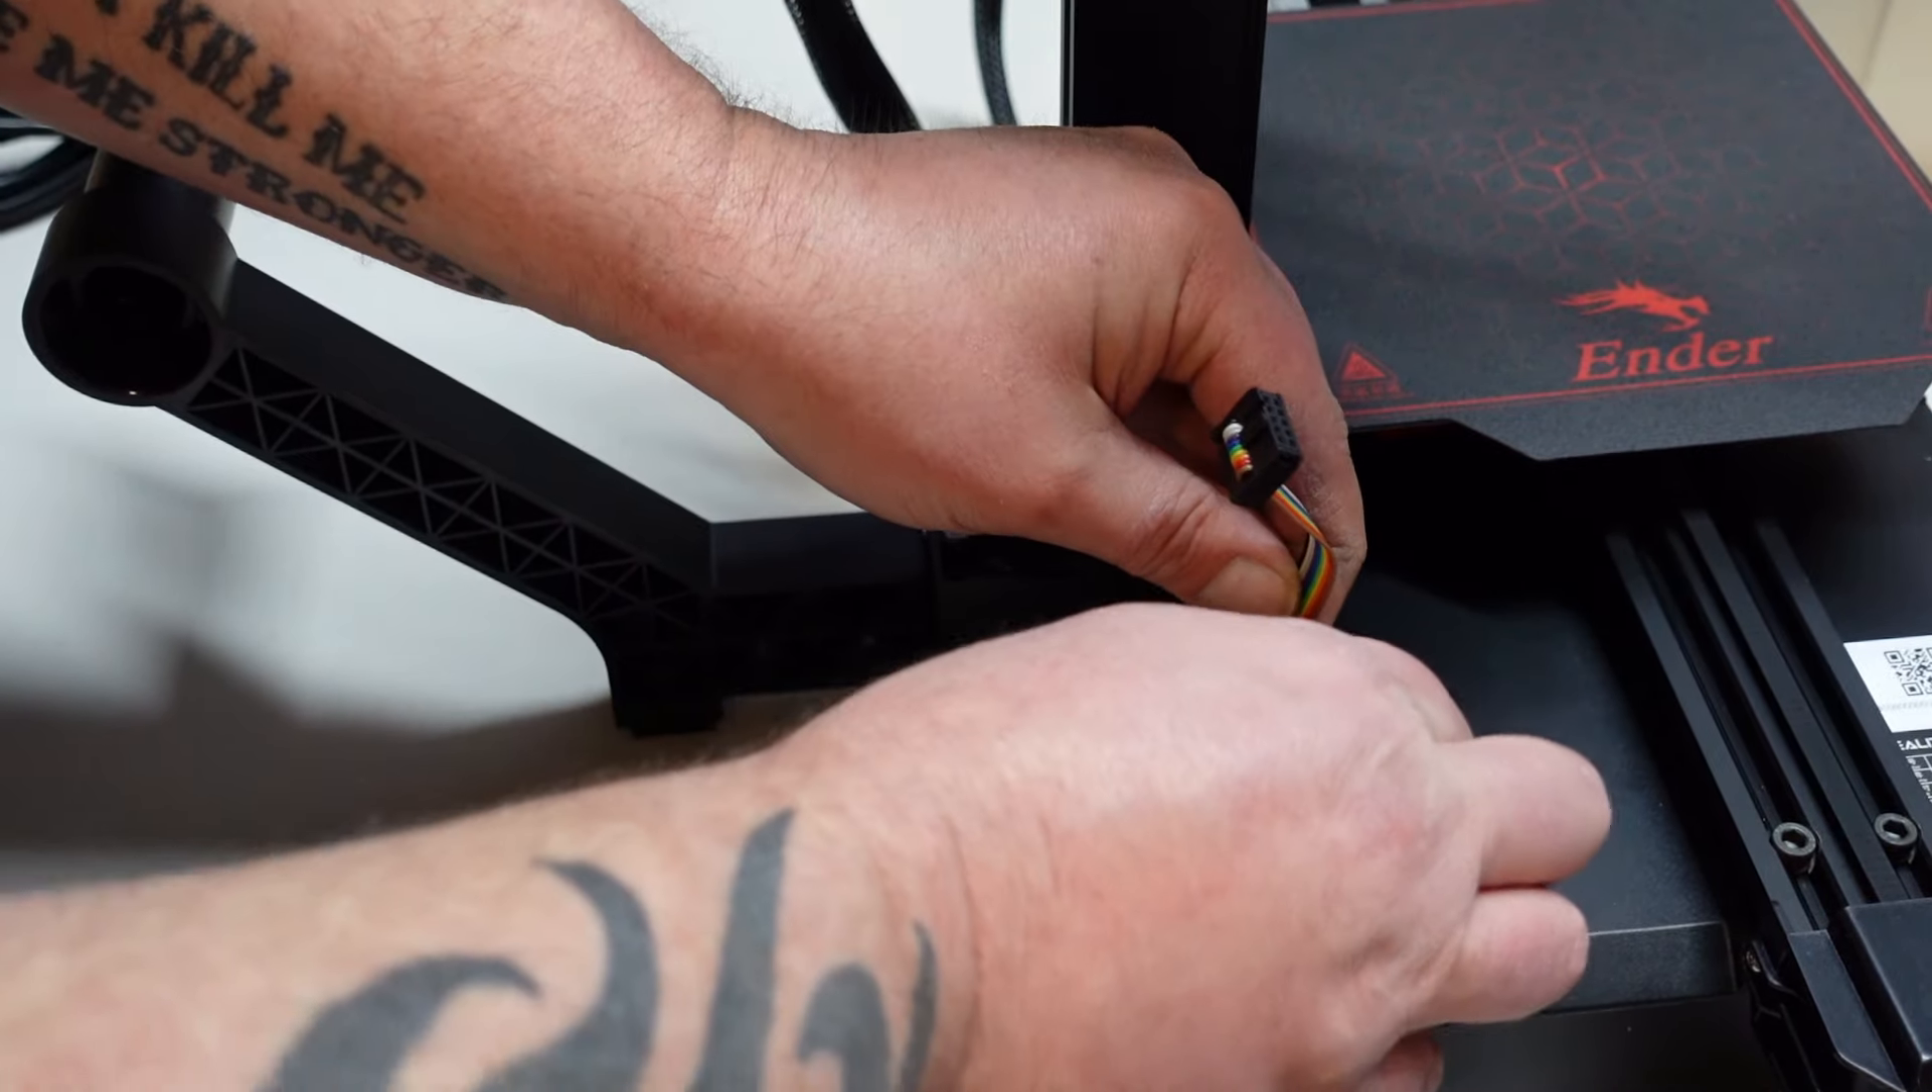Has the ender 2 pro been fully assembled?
No.